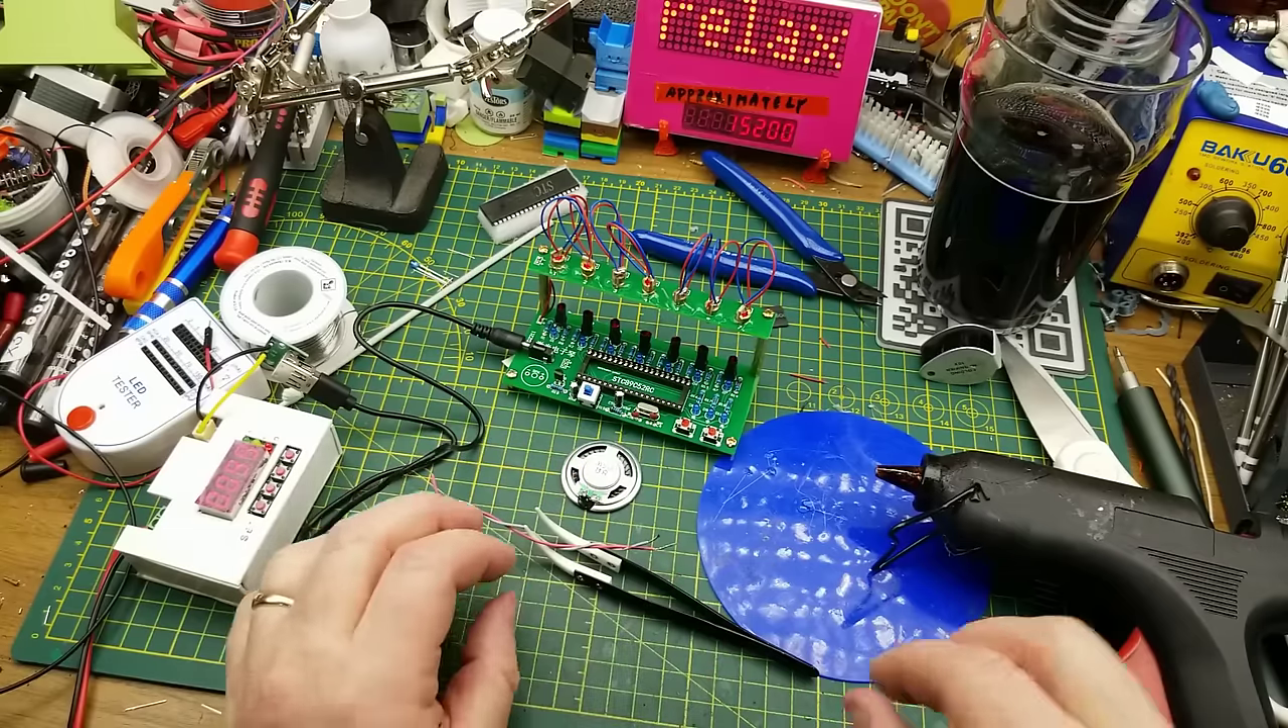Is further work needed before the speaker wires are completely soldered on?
Yes.